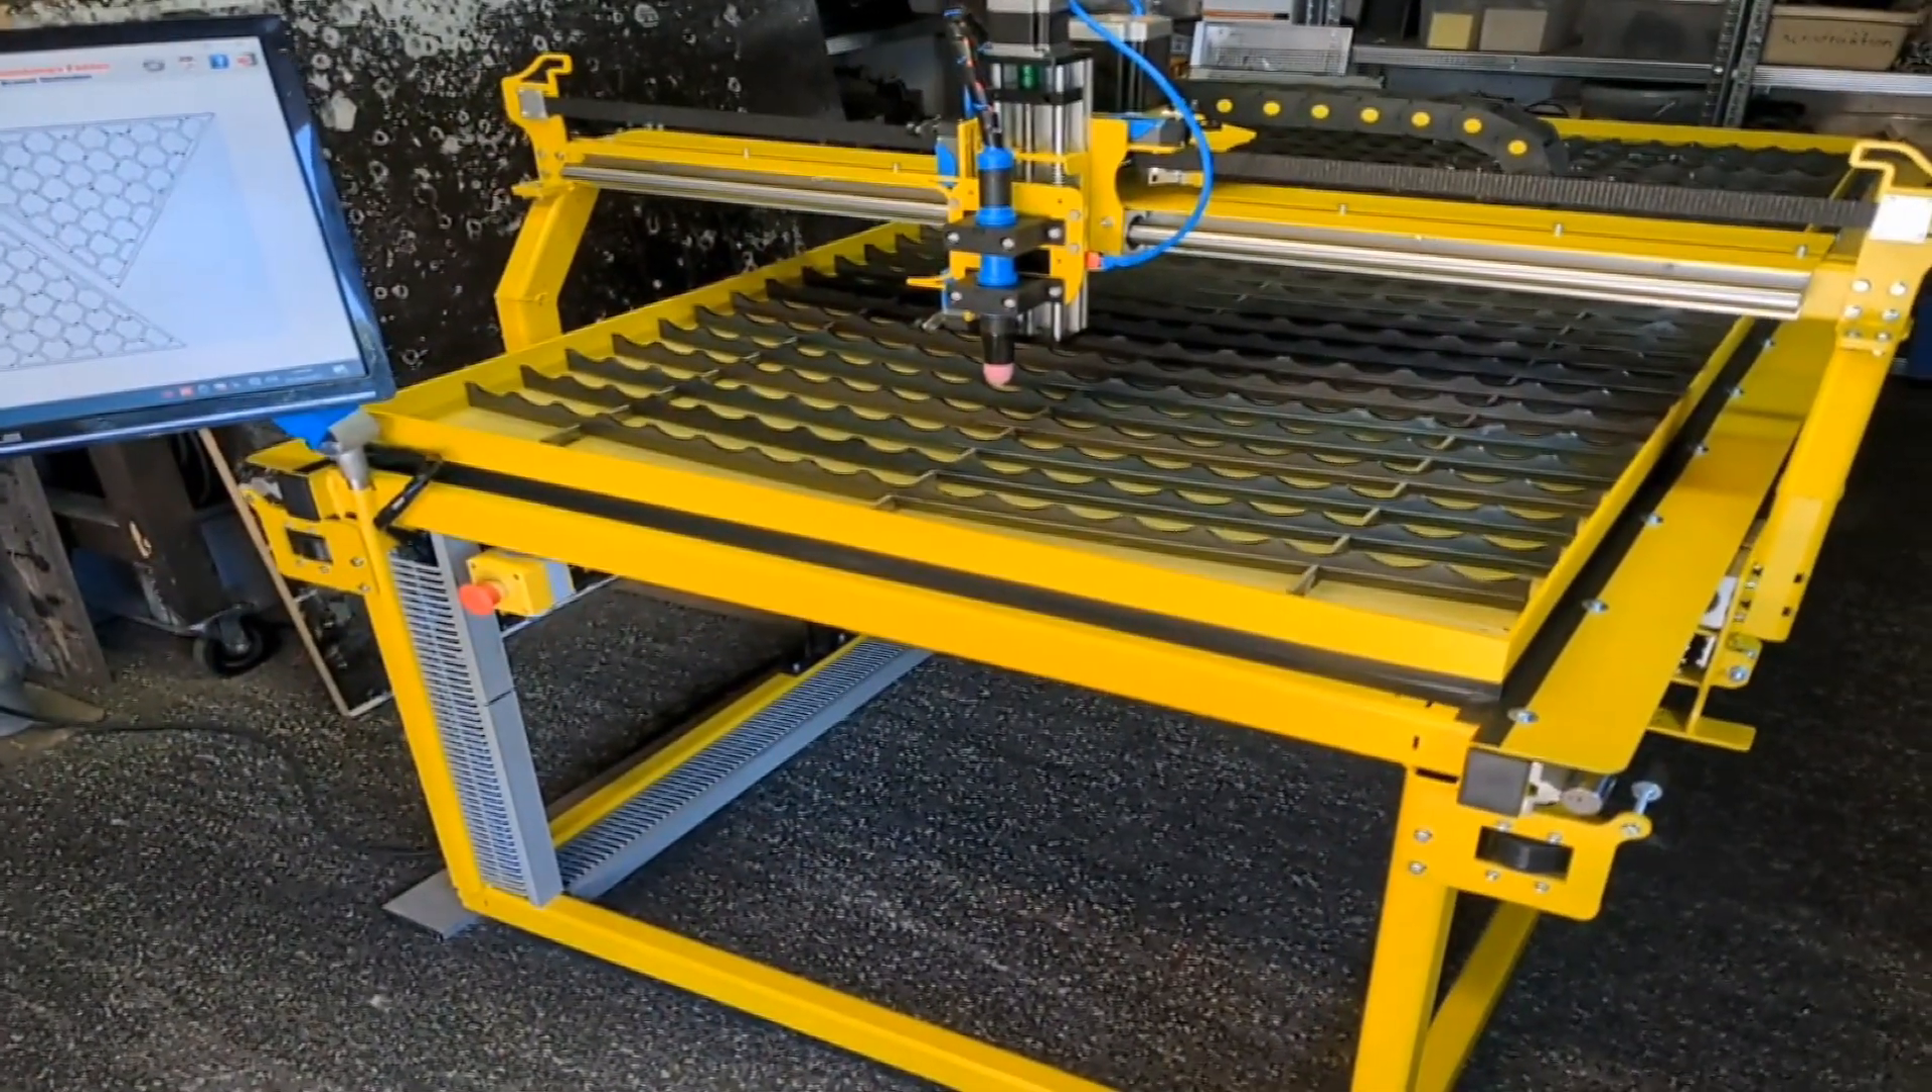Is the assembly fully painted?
Yes.